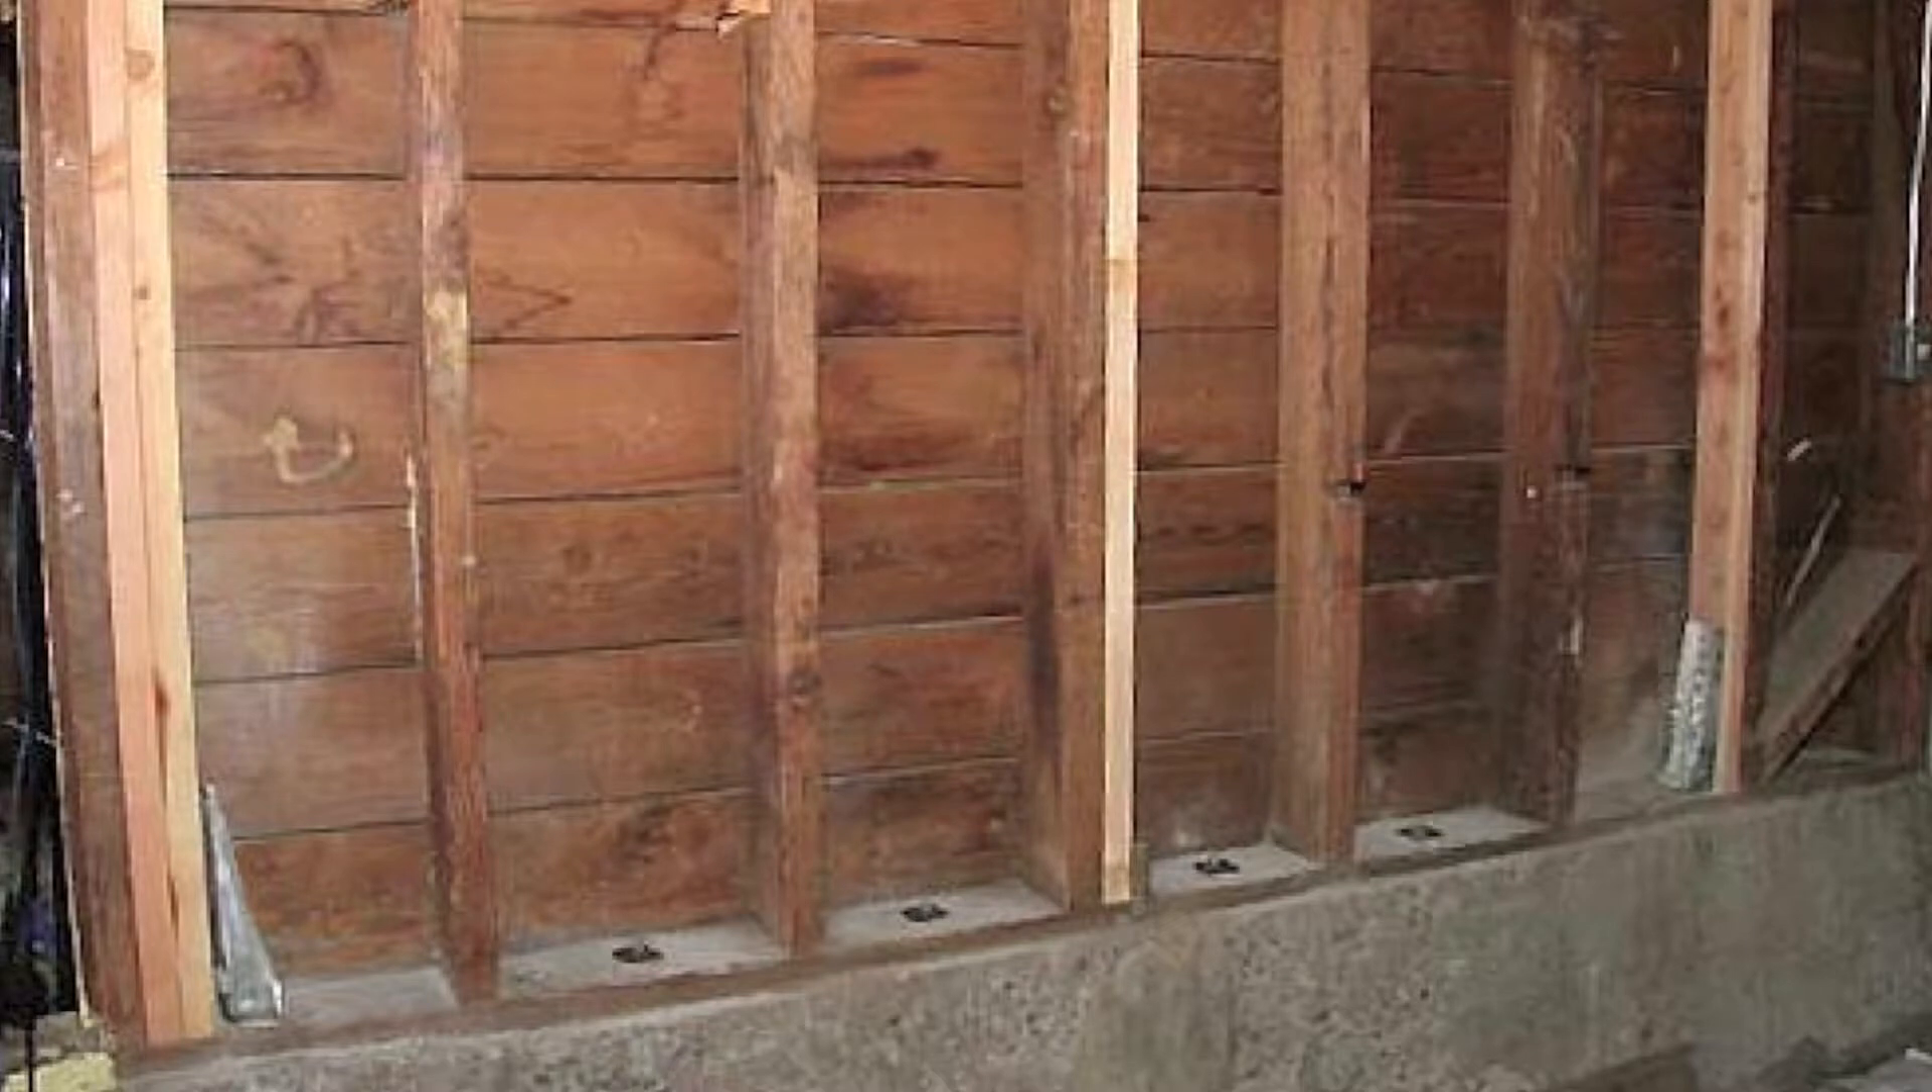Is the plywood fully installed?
No.